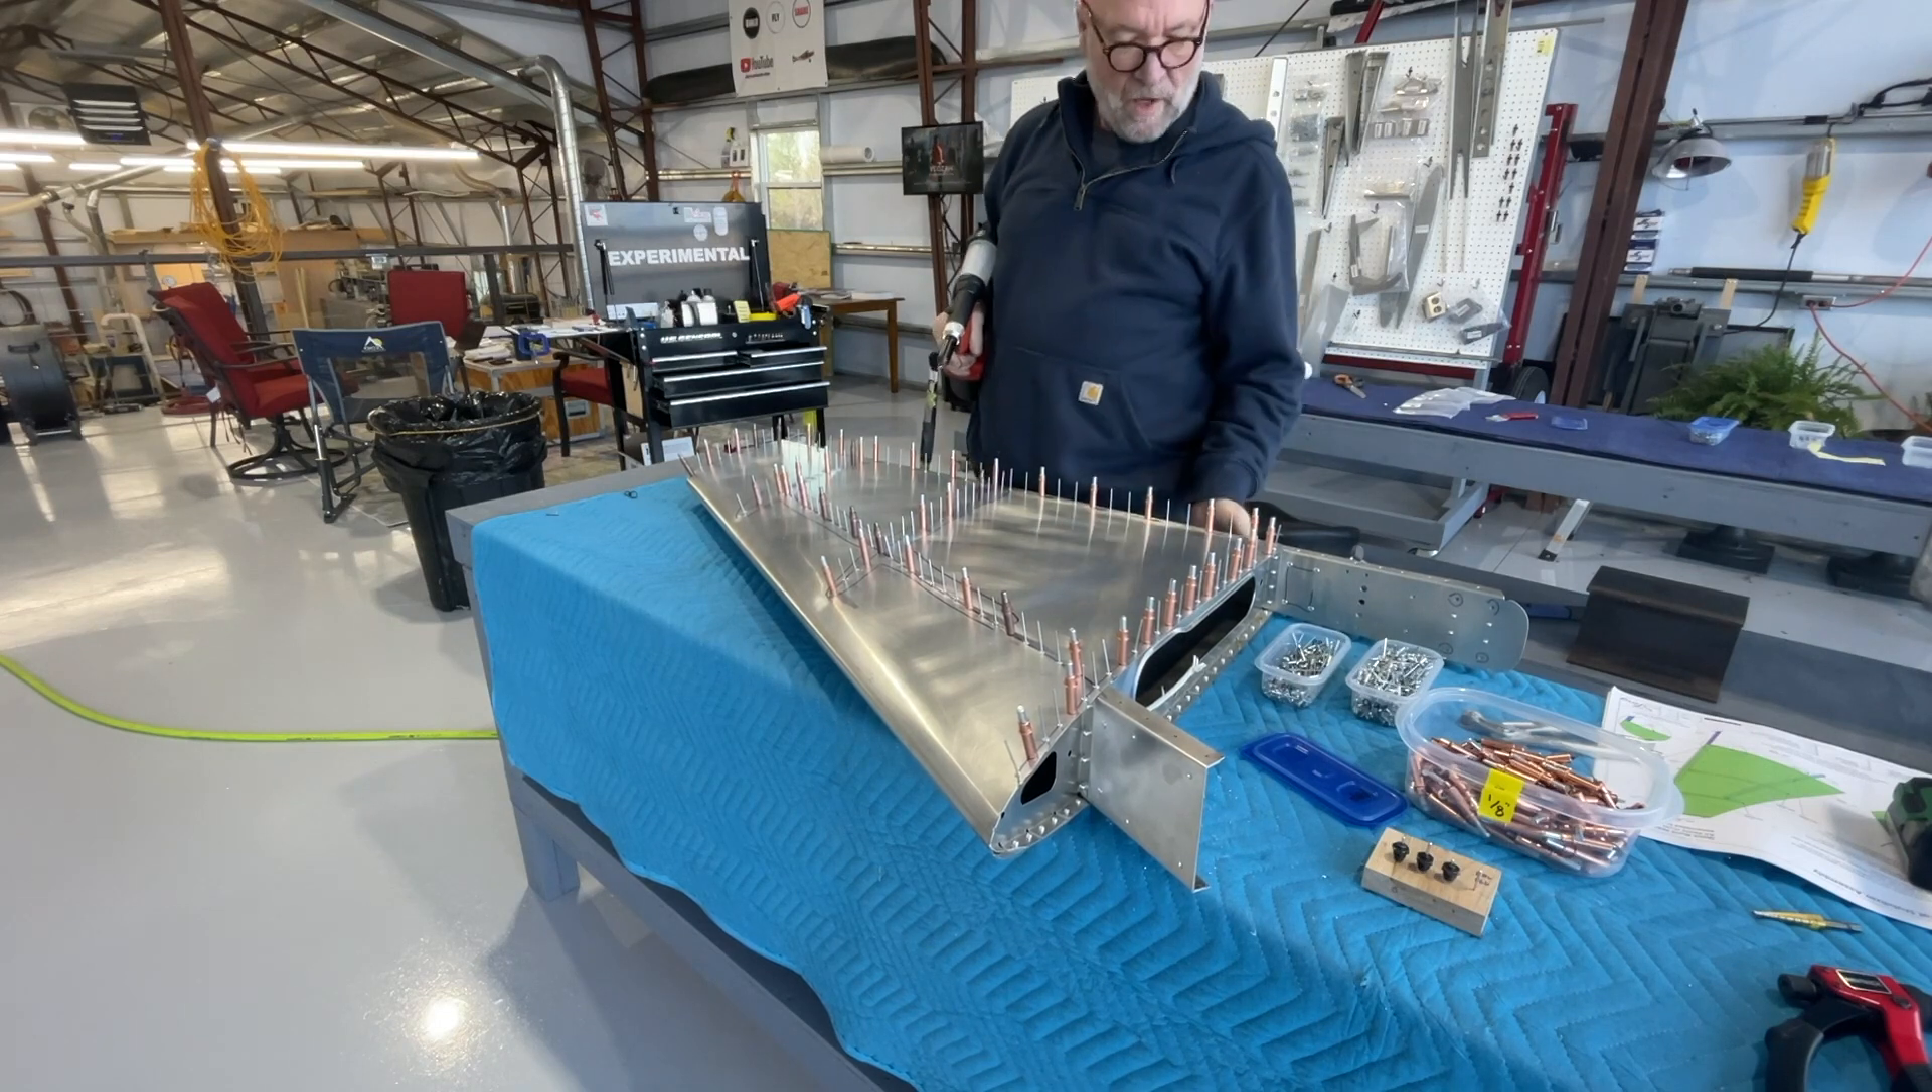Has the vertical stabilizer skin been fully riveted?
No.